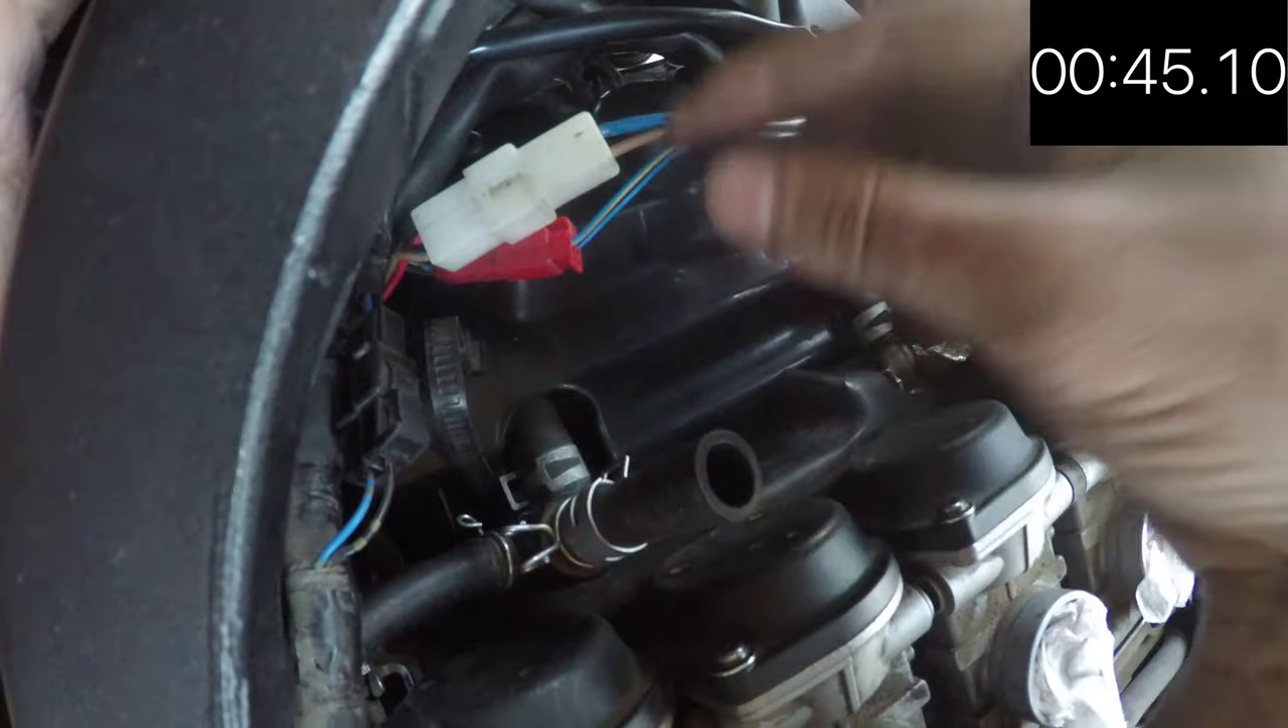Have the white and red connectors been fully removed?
No.